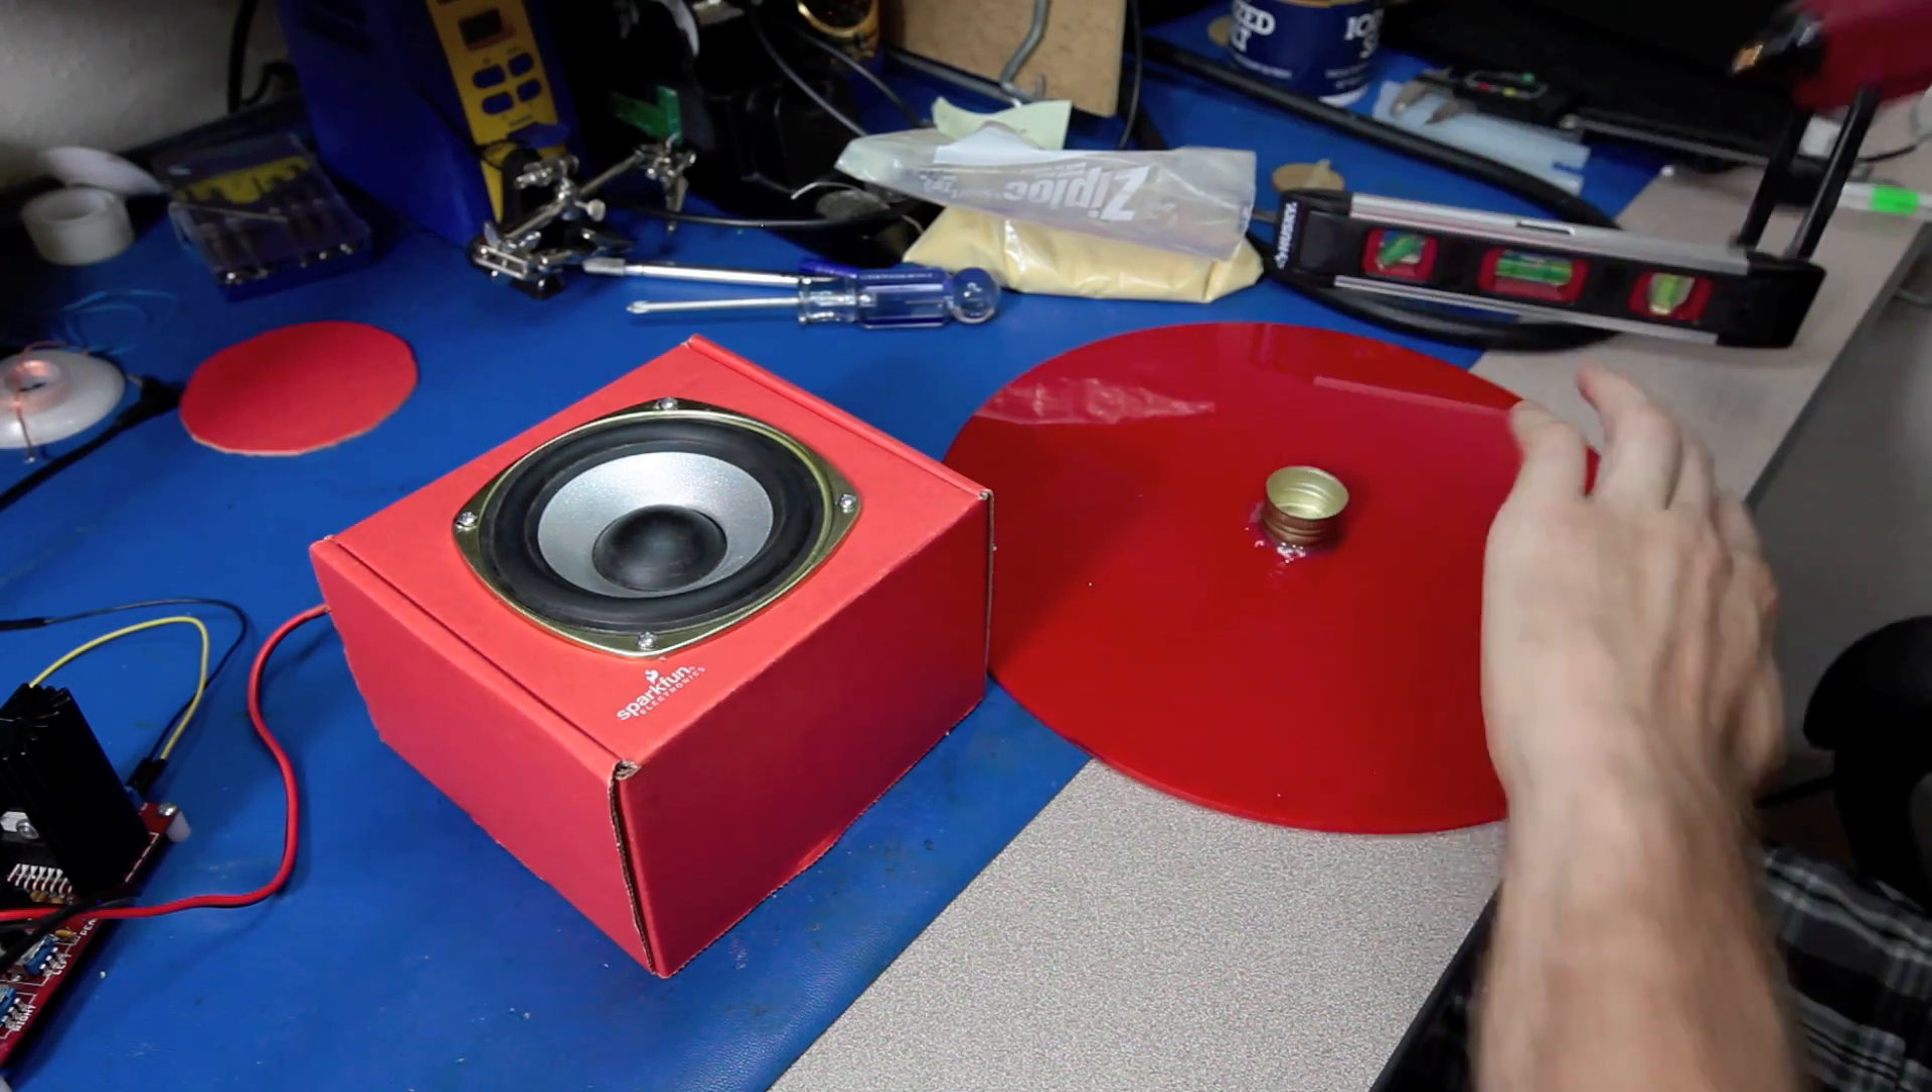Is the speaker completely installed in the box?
Yes.